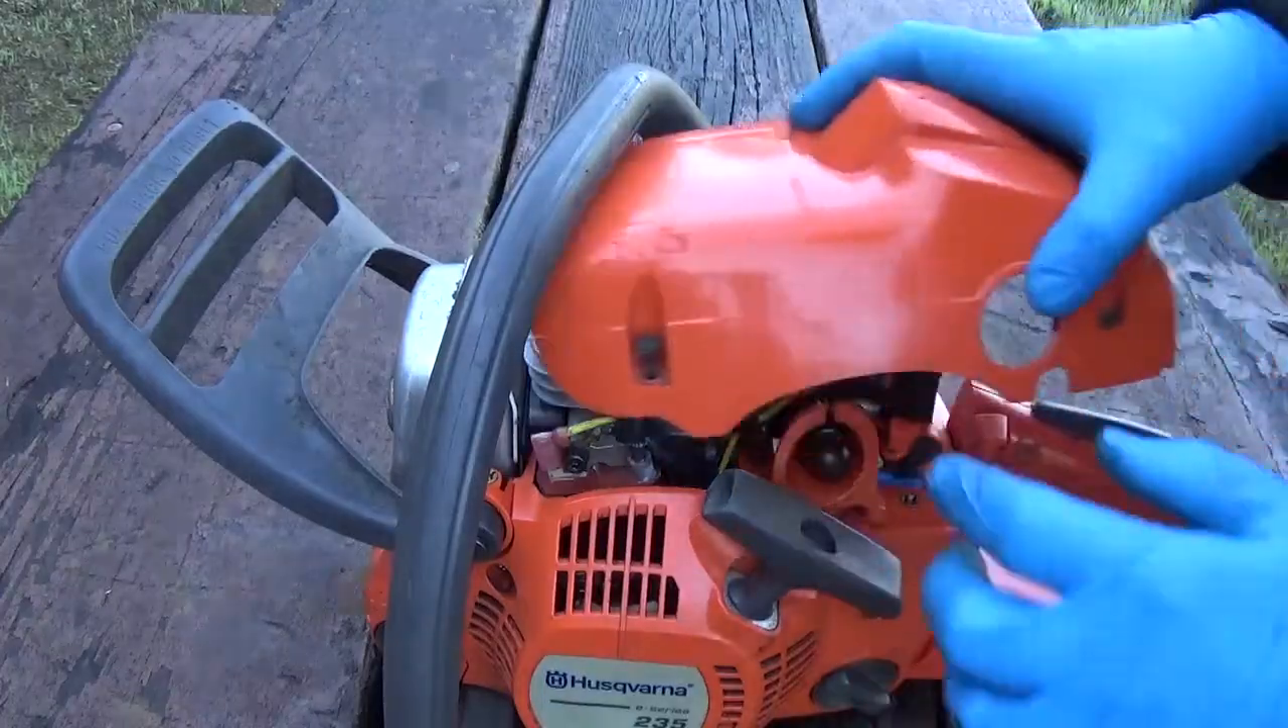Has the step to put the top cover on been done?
No.